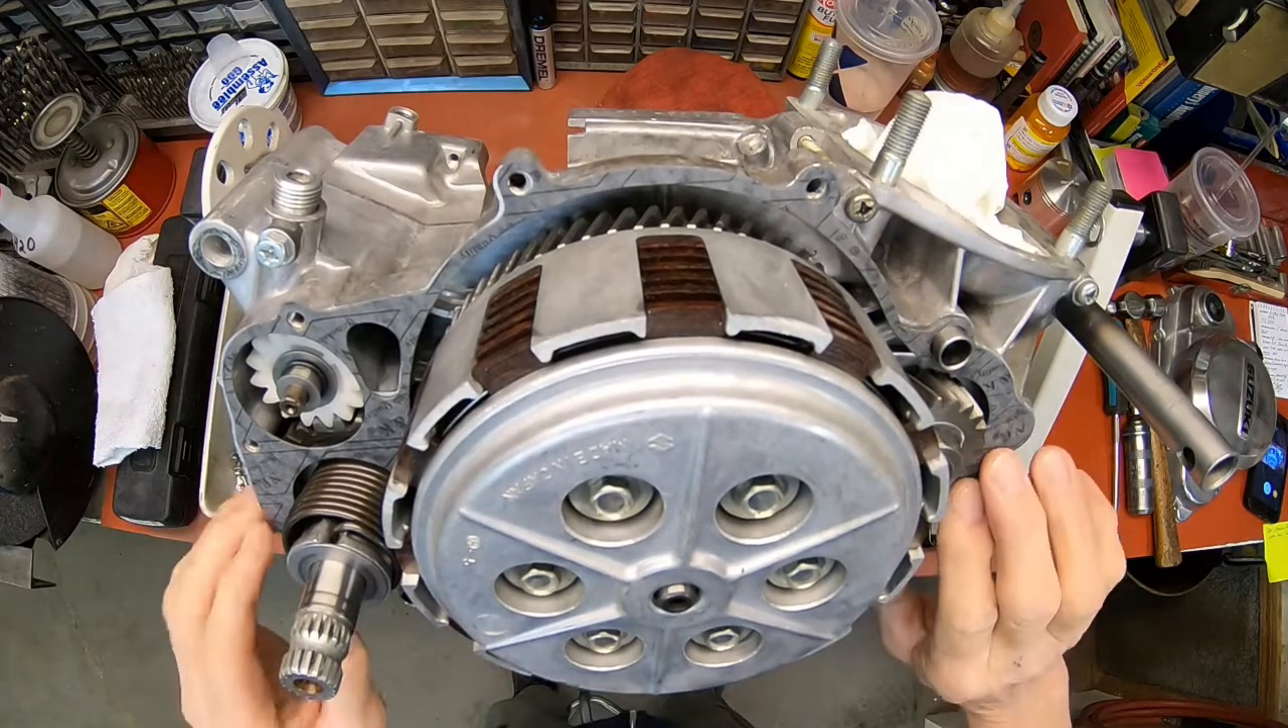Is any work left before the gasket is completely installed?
No.